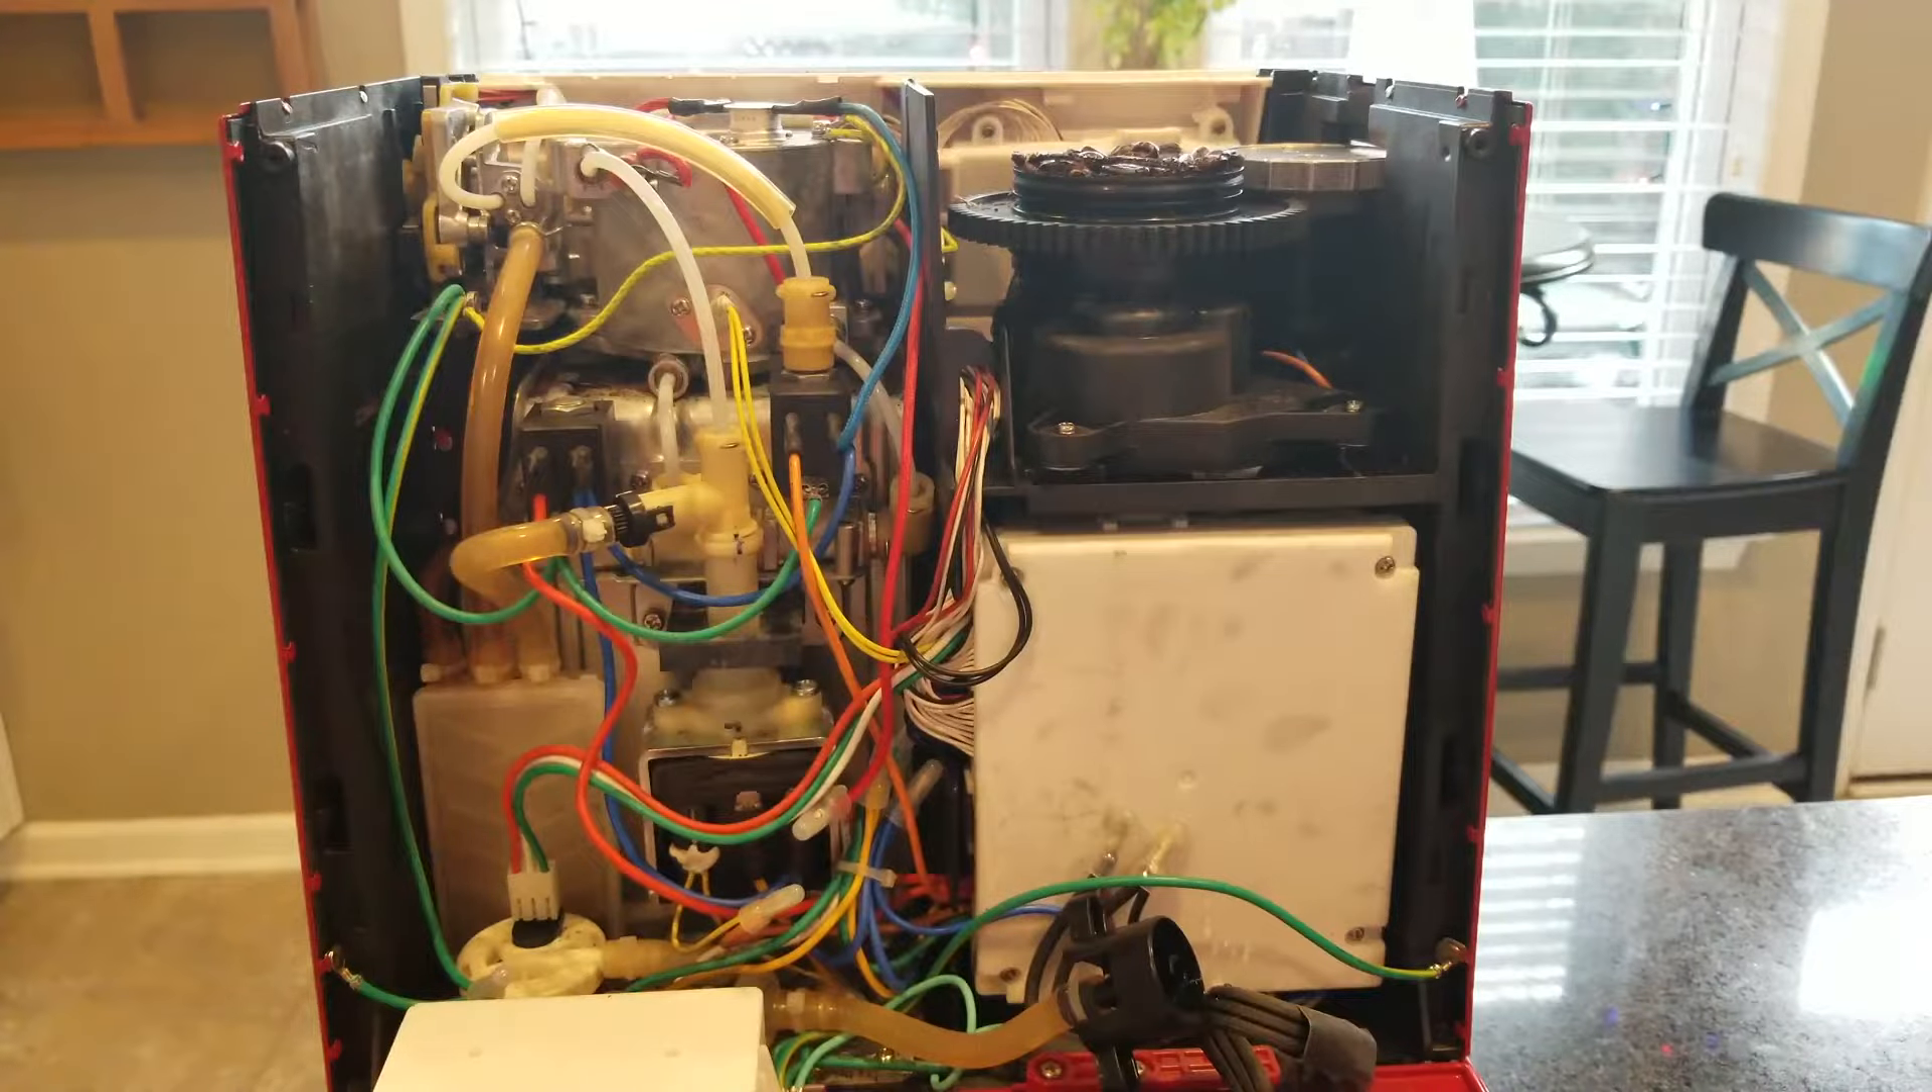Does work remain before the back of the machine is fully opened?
No.